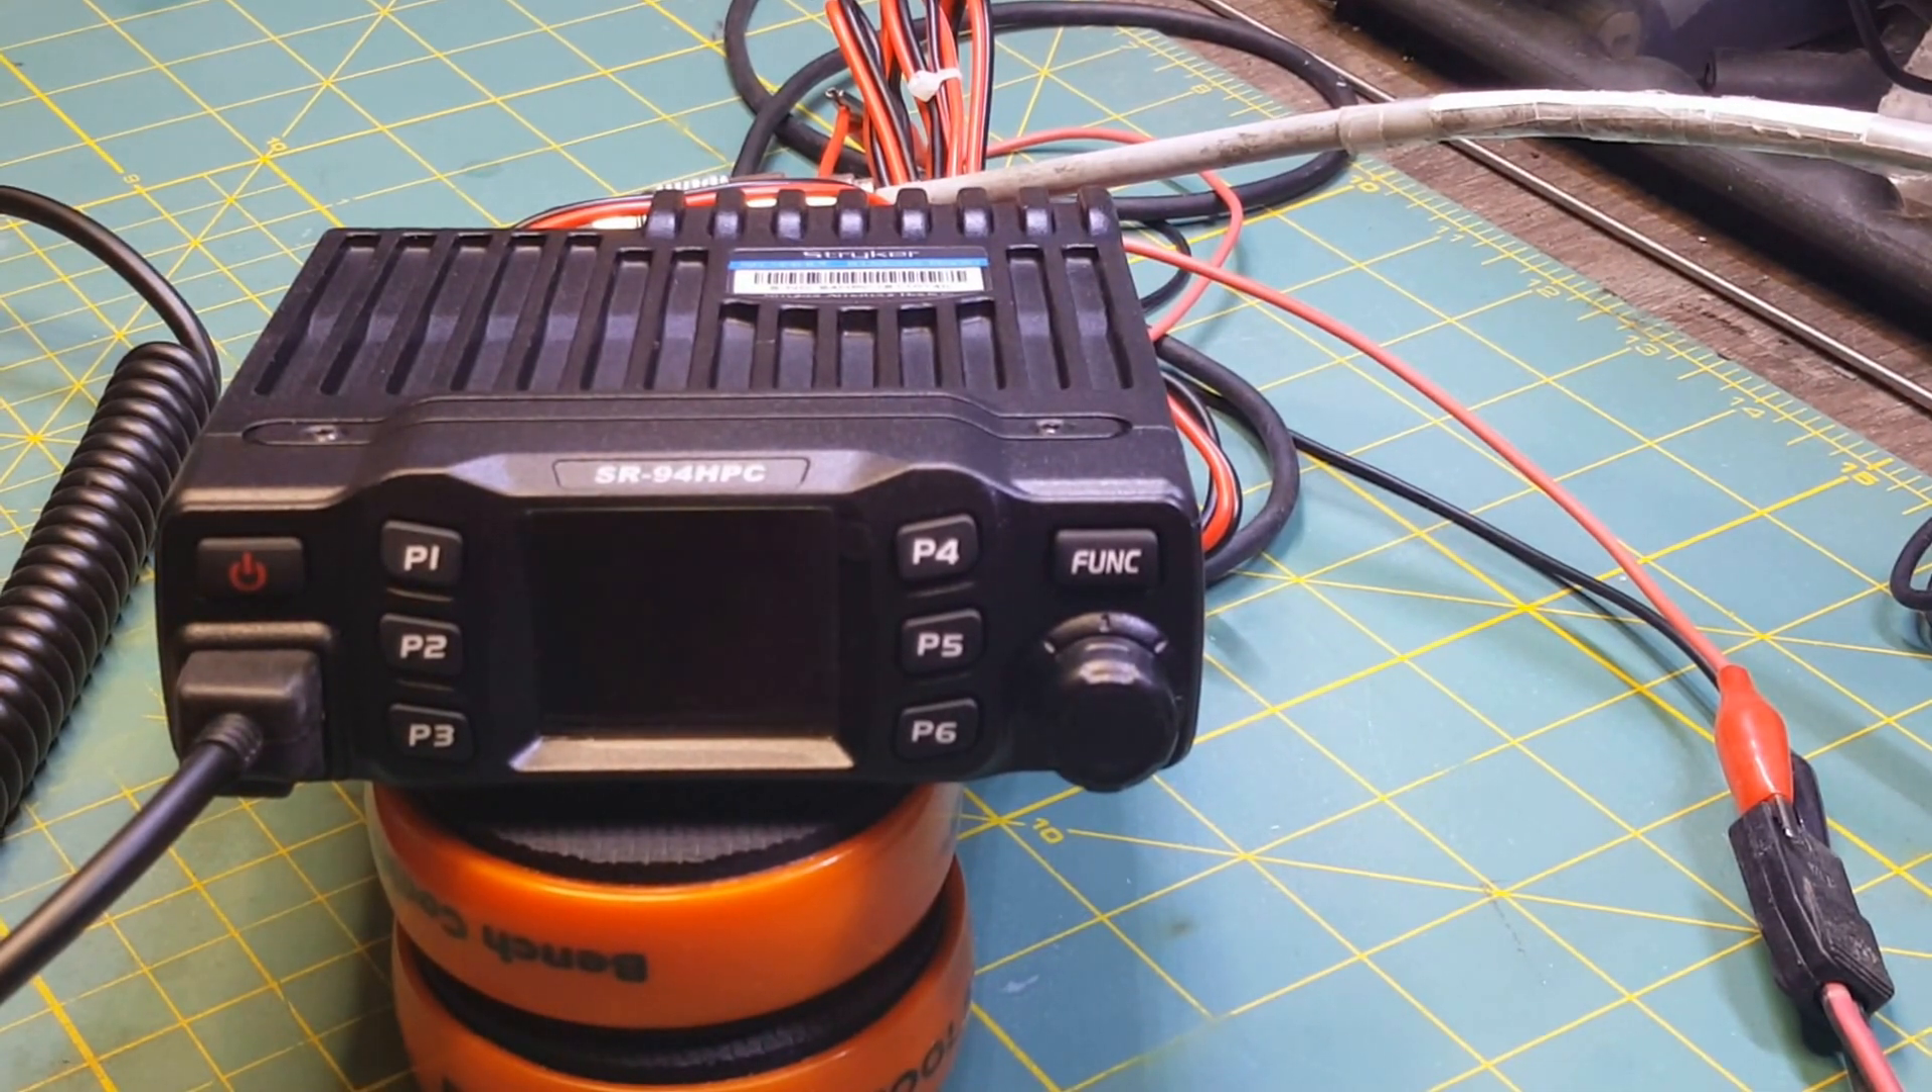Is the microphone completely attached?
Yes.